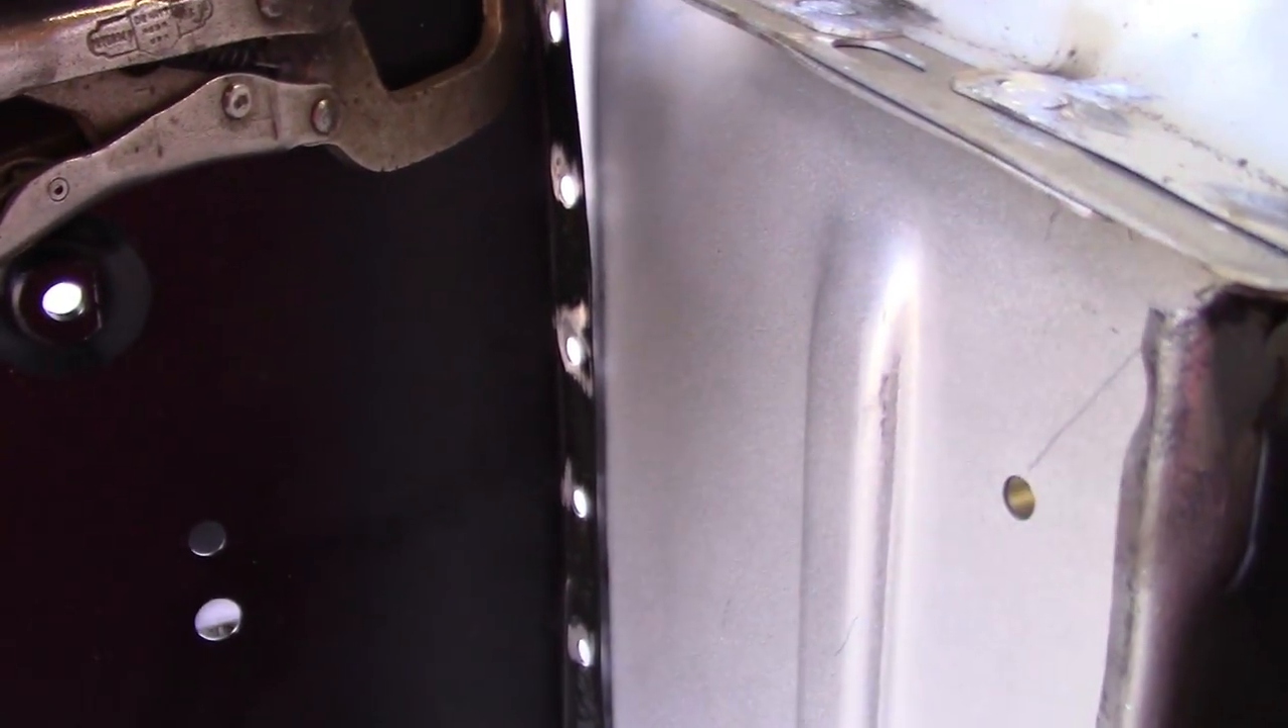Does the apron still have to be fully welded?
Yes.